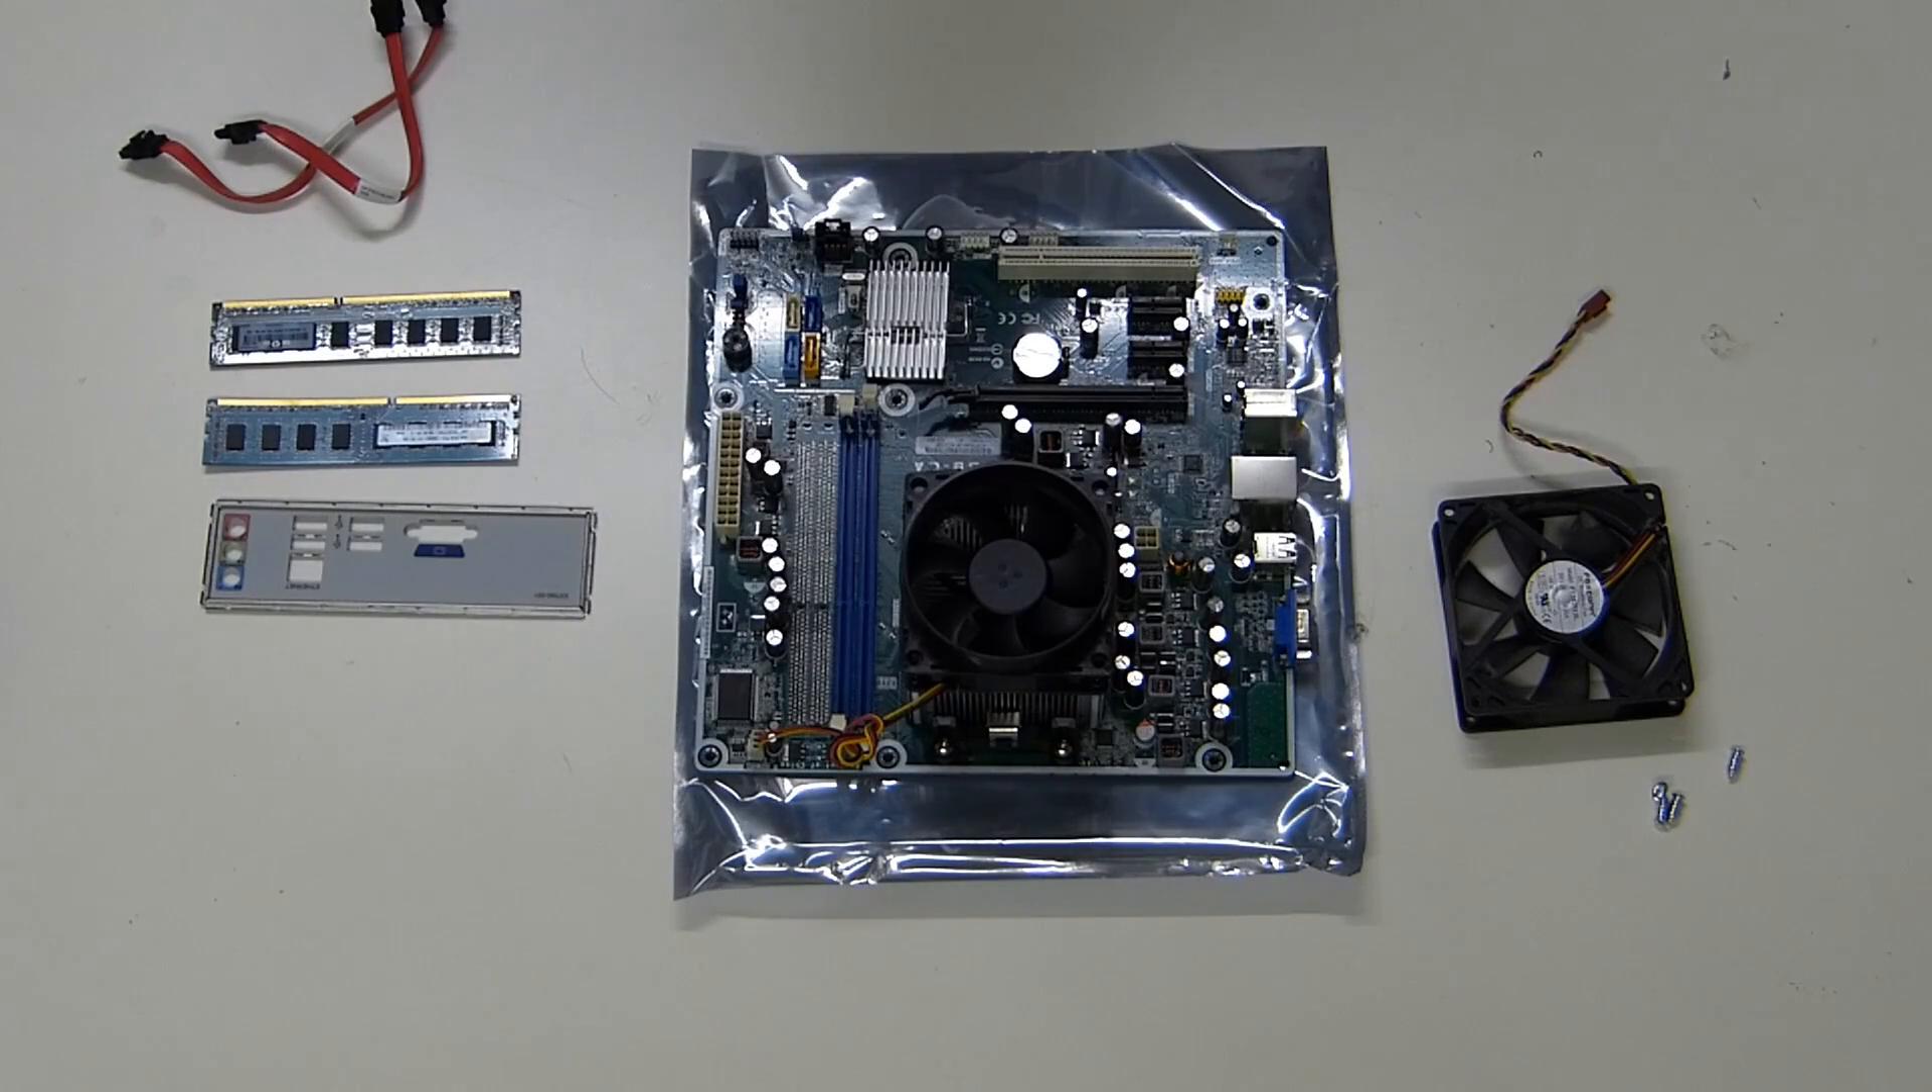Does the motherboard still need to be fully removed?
No.